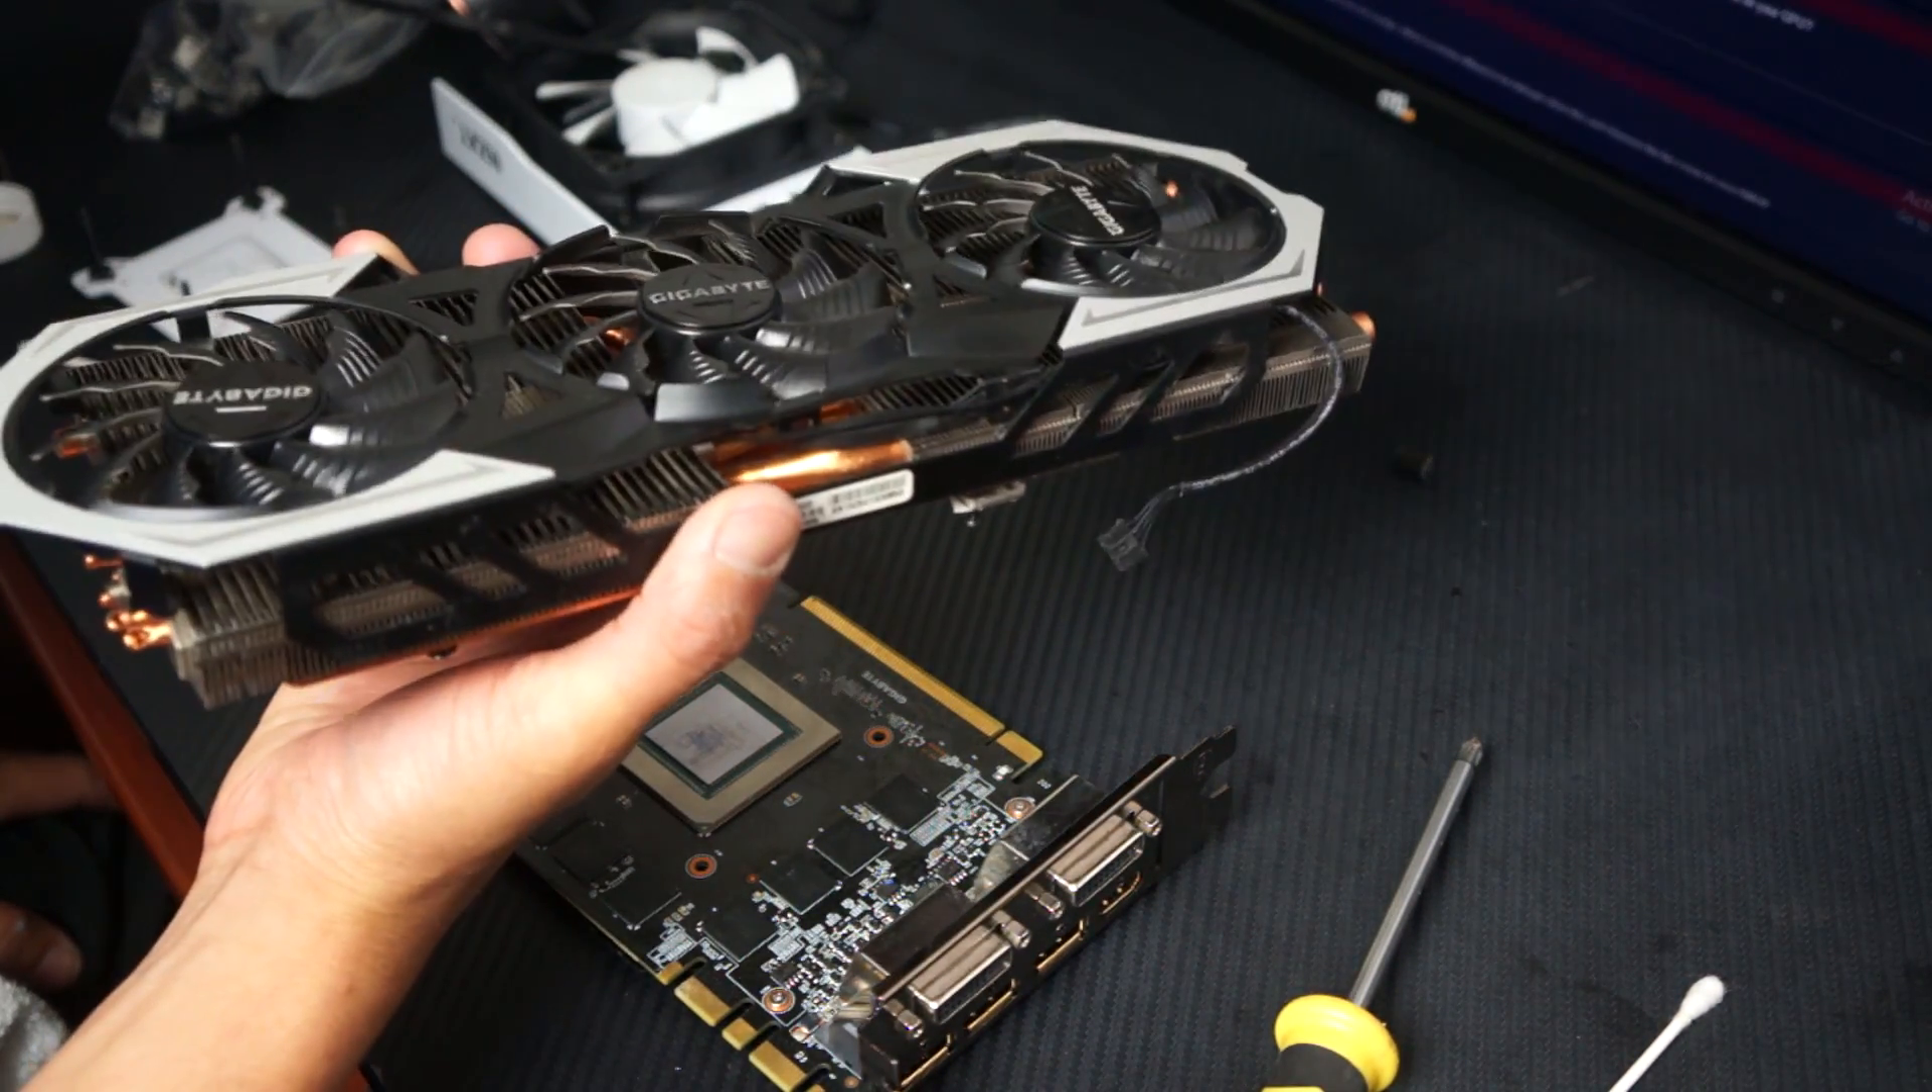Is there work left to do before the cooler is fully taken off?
No.